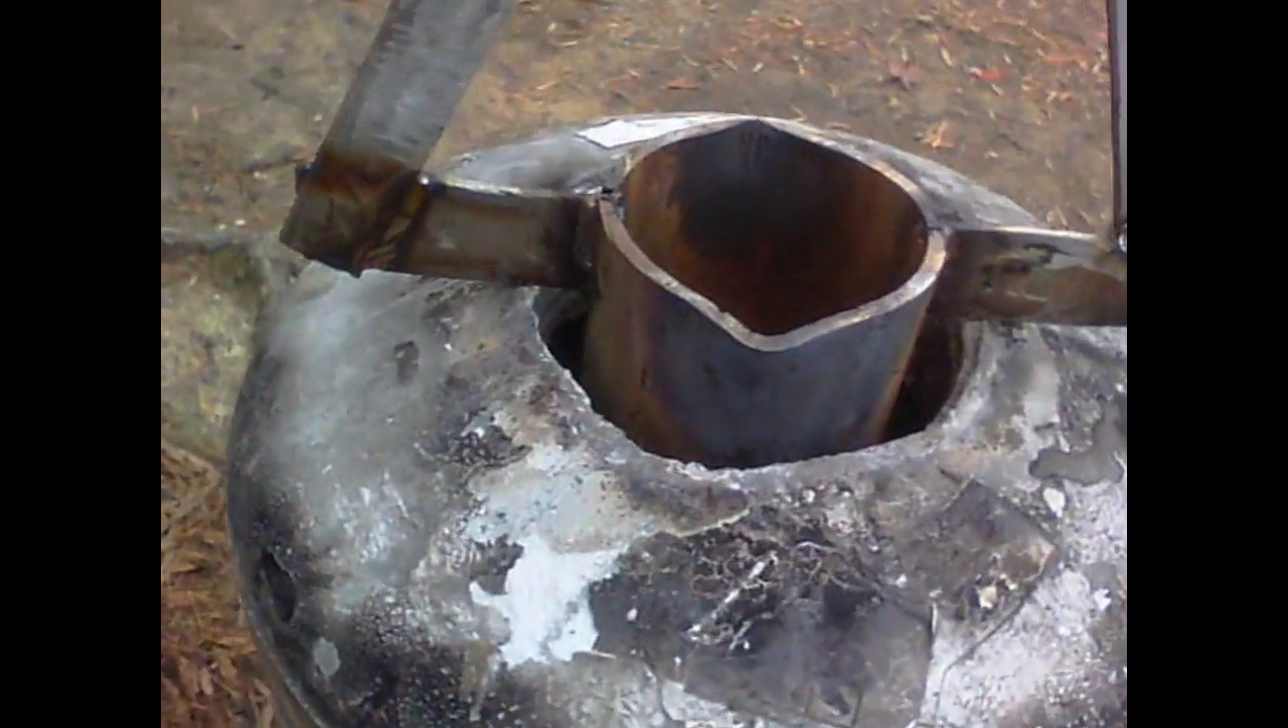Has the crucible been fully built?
Yes.